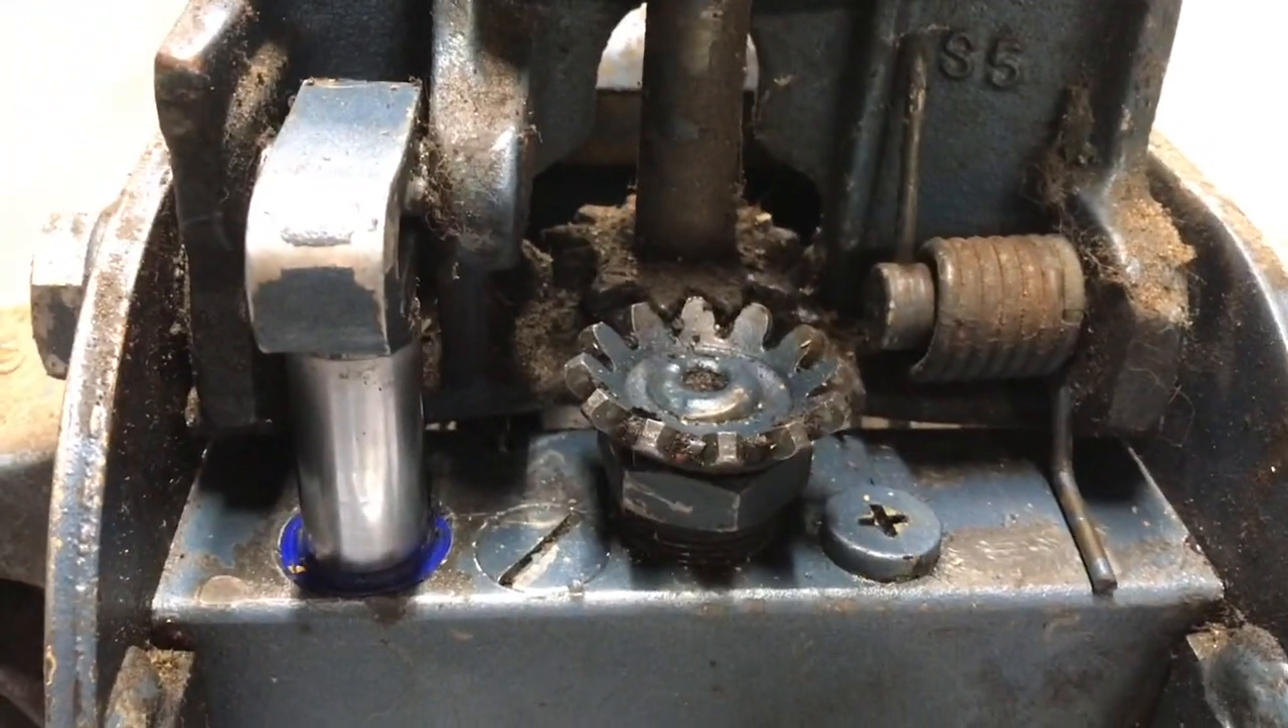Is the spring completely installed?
Yes.